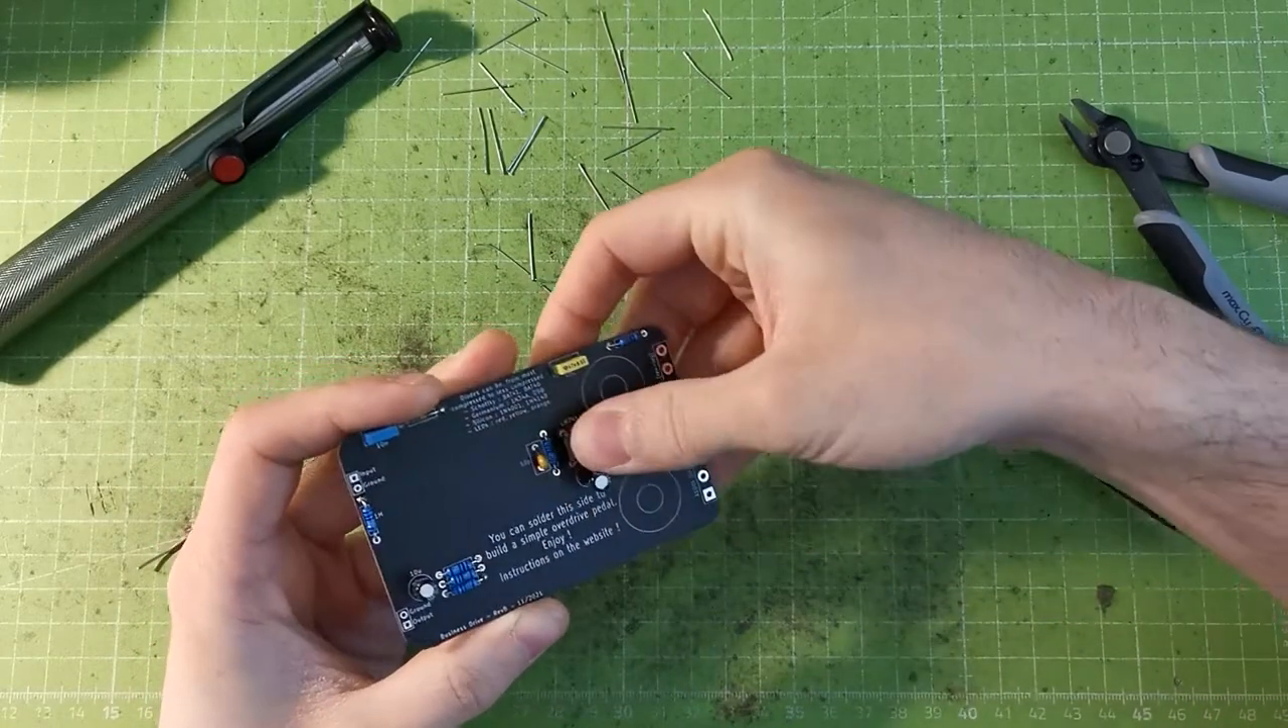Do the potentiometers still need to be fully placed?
Yes.